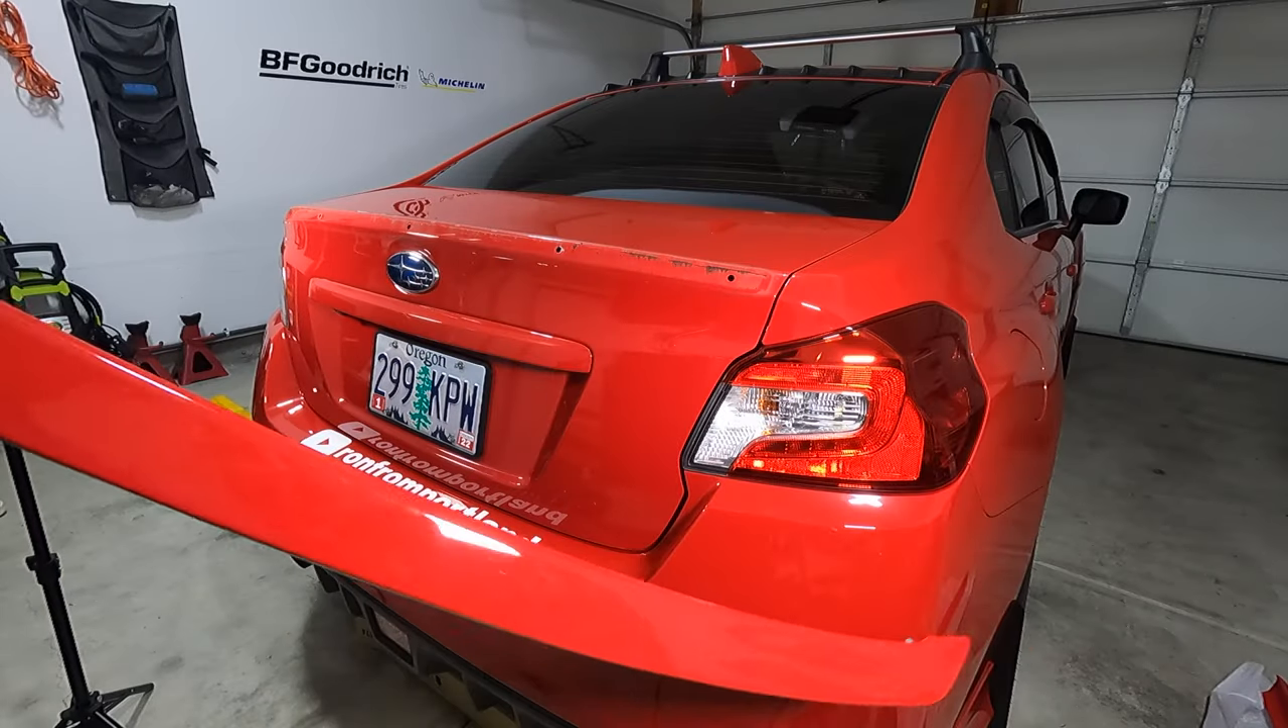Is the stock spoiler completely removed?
Yes.